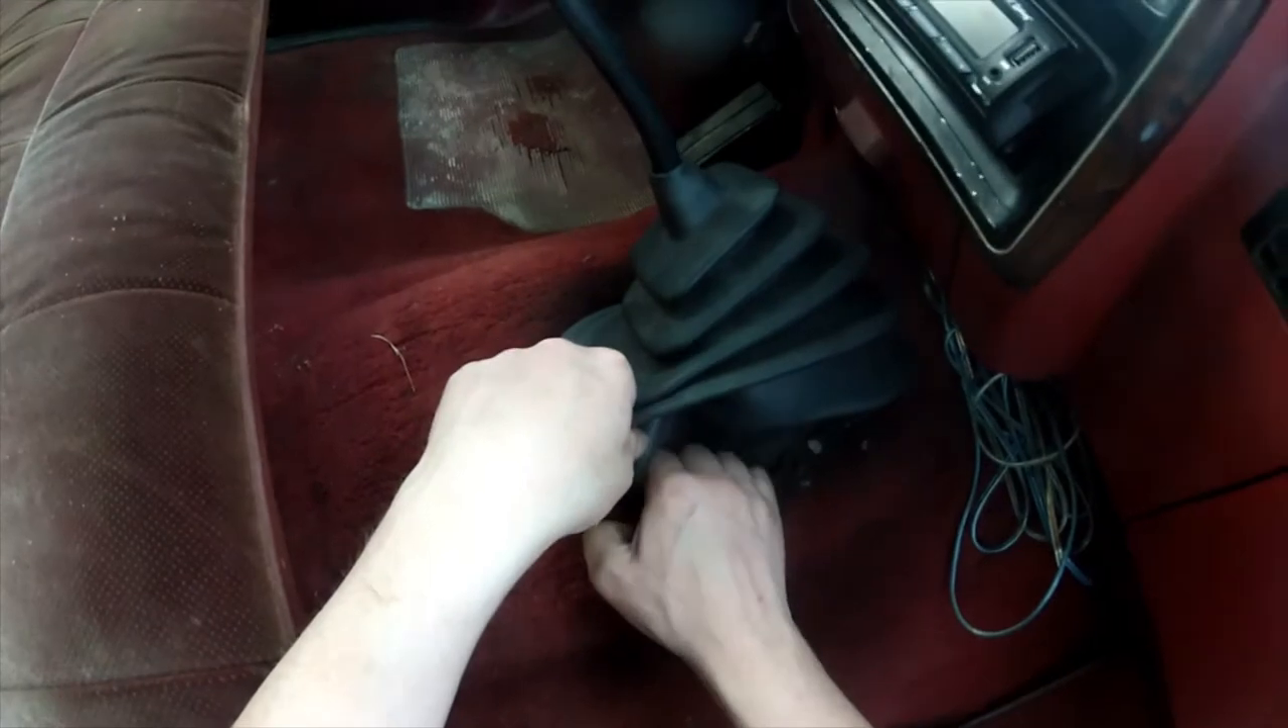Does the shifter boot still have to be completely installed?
Yes.